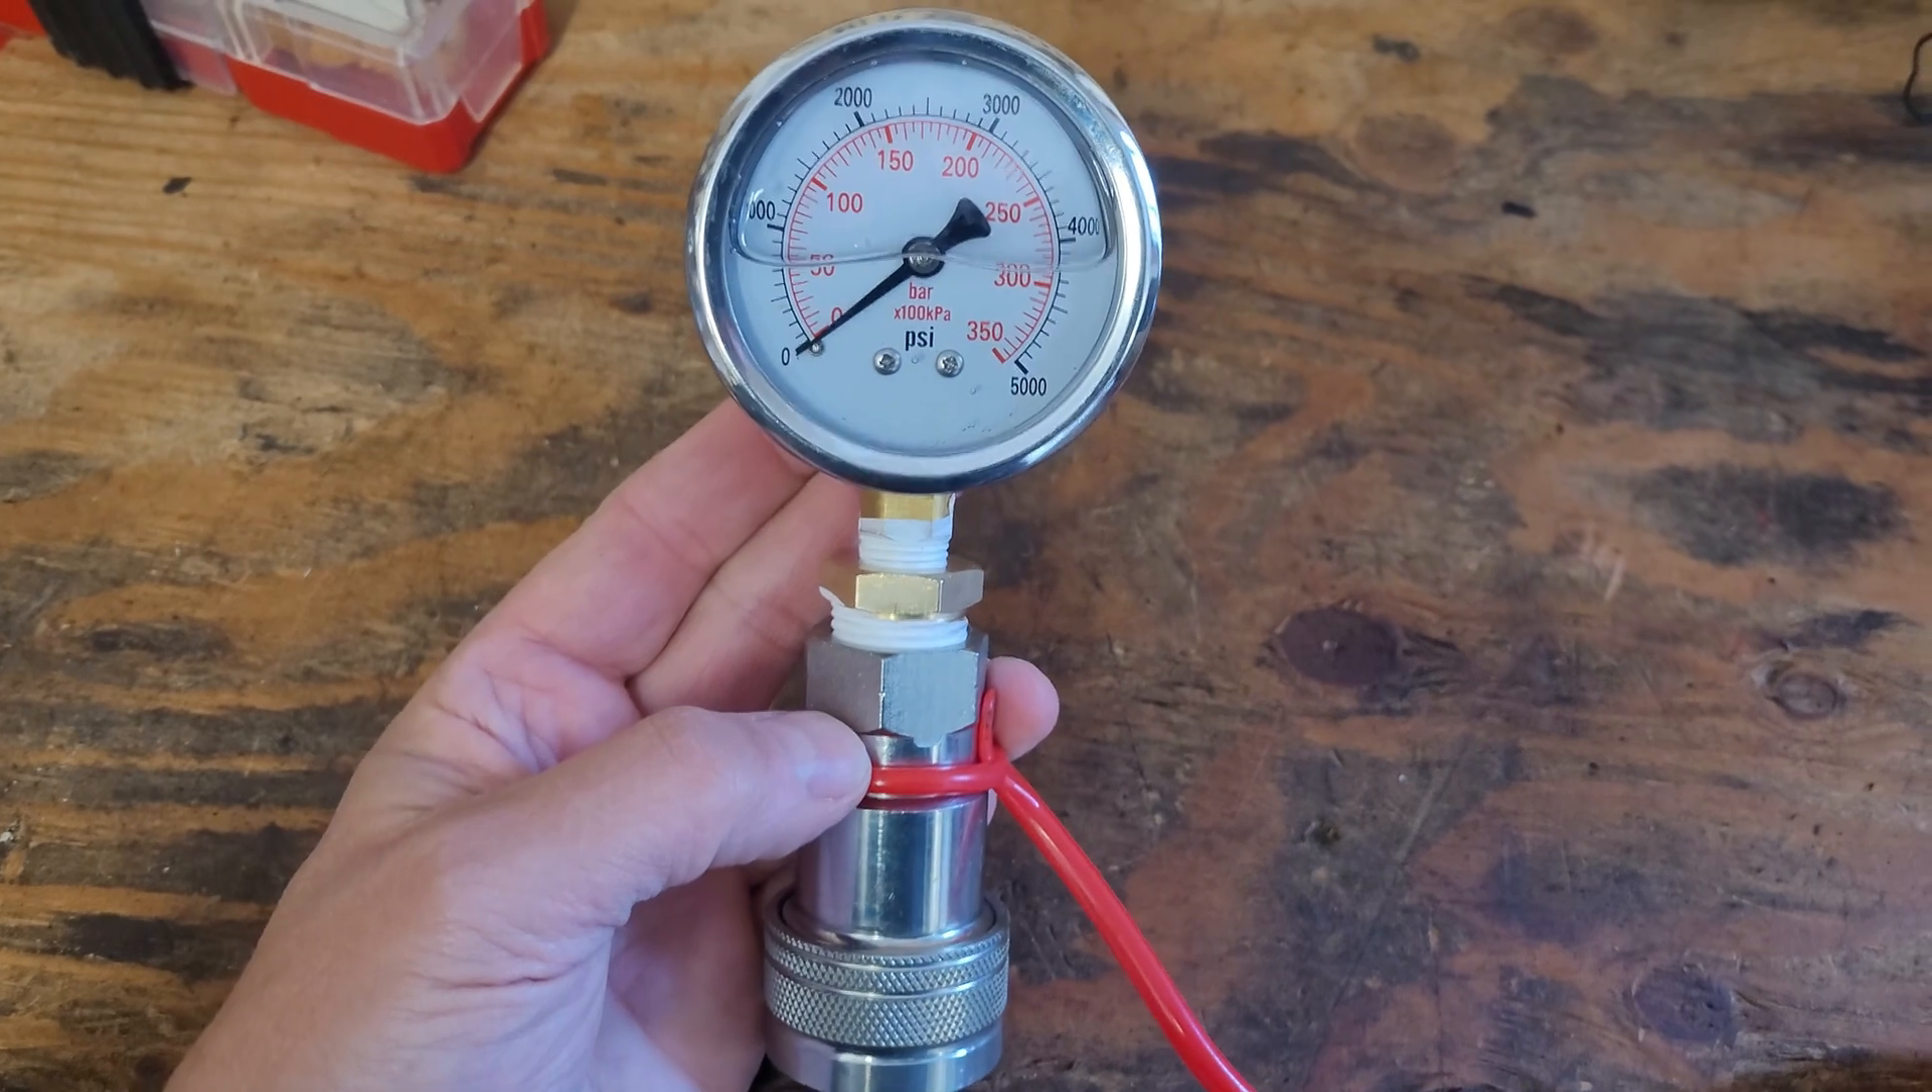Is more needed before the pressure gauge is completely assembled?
No.